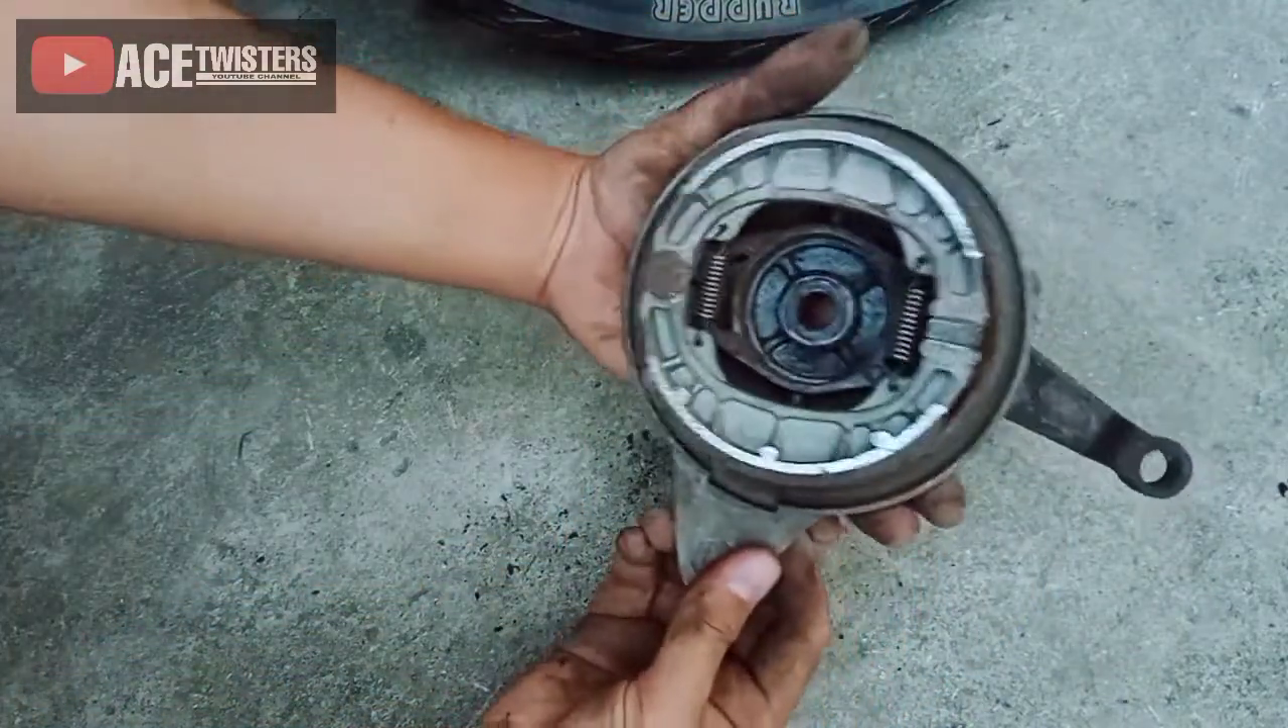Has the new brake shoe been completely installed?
Yes.